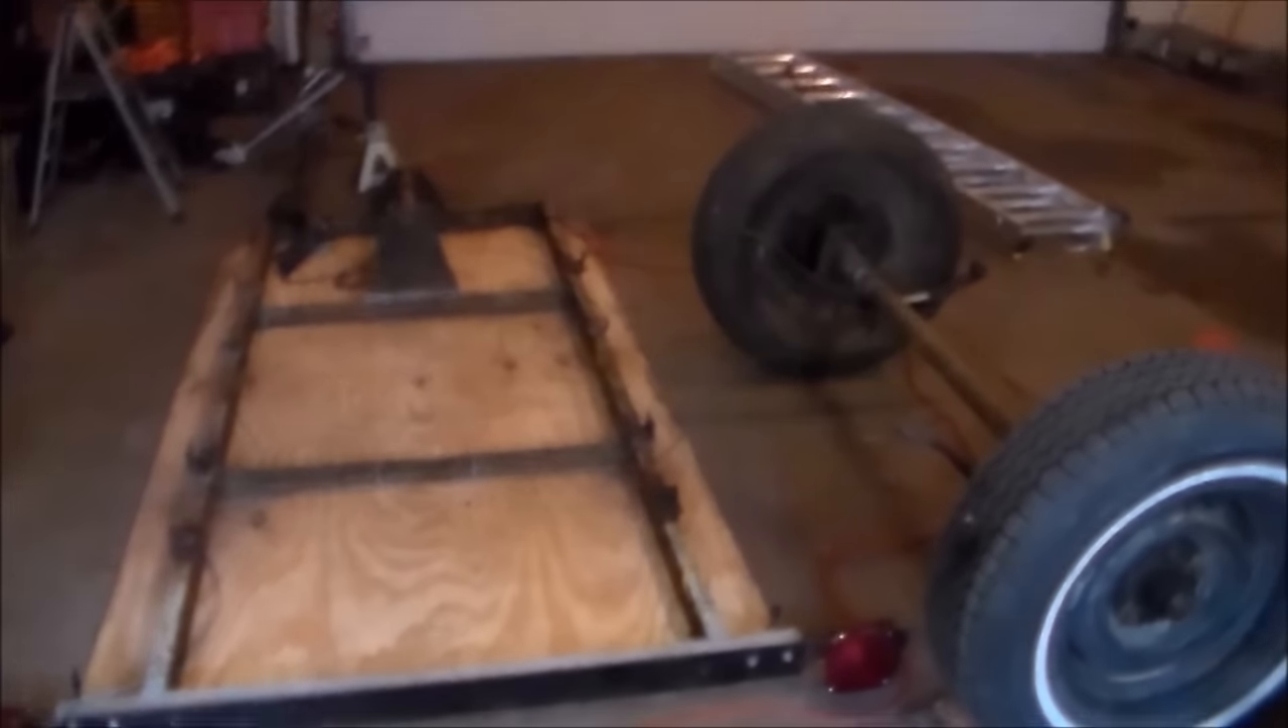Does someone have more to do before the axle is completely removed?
No.